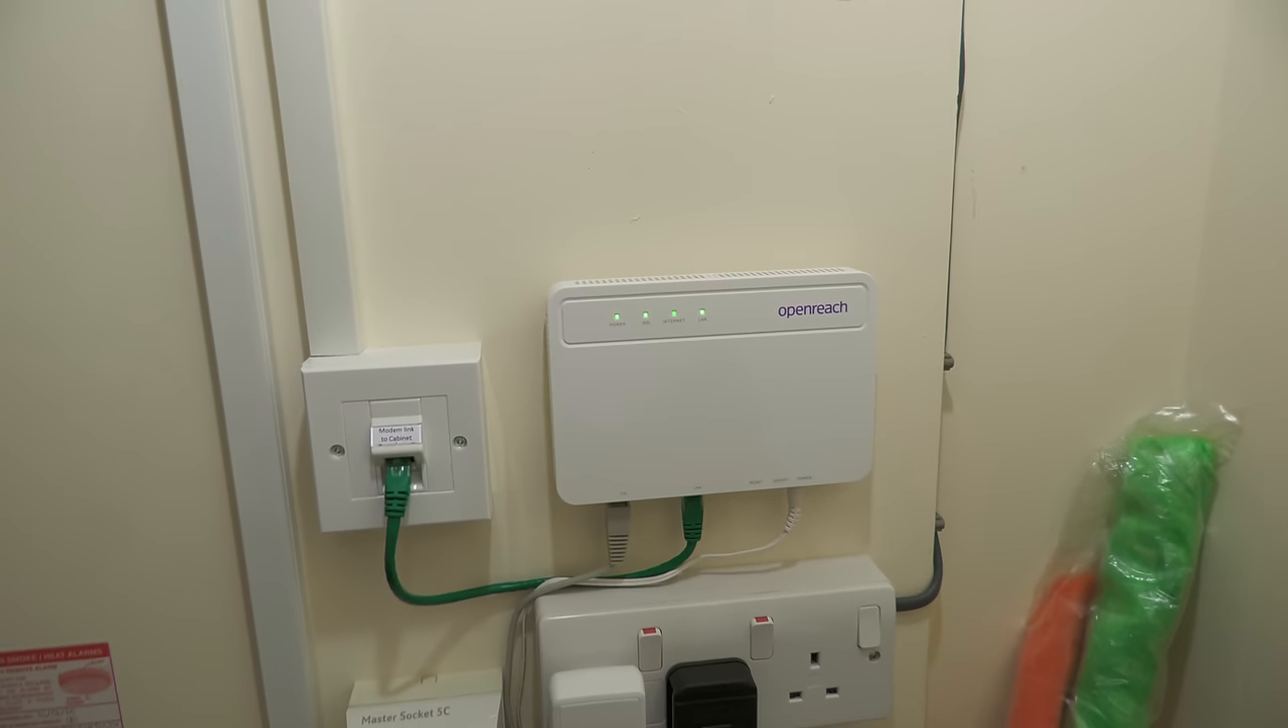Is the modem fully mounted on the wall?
Yes.